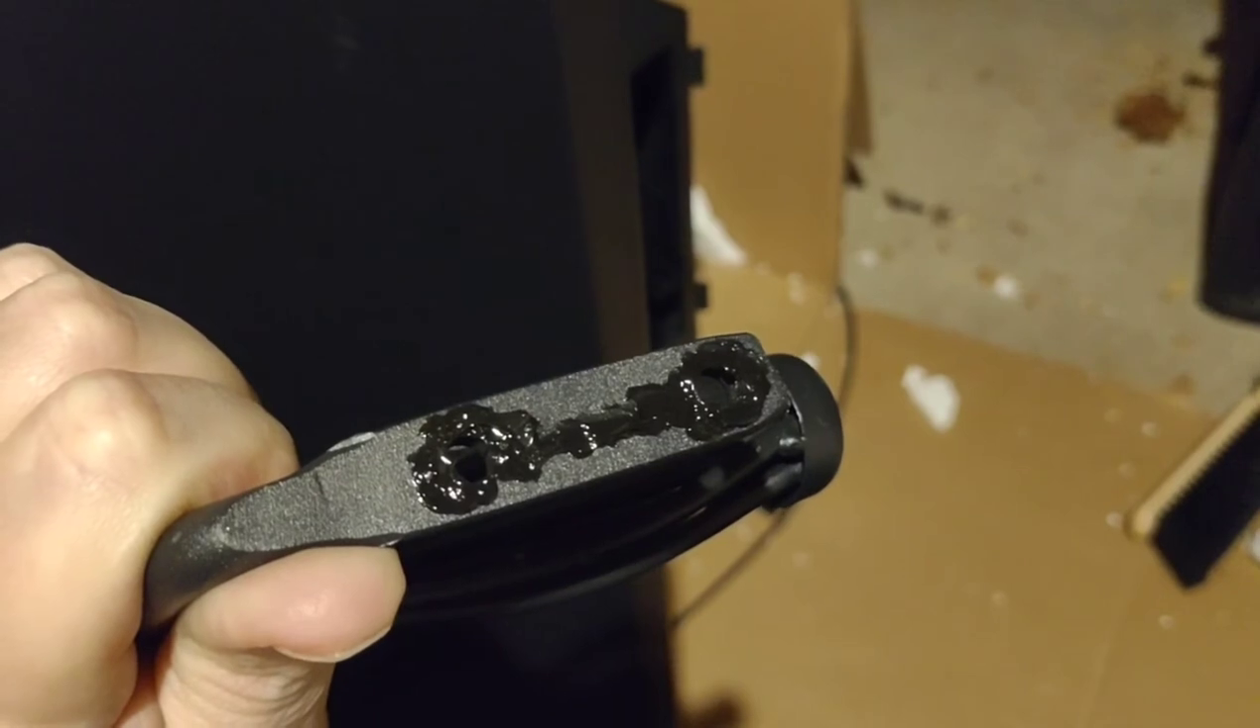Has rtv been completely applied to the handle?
Yes.